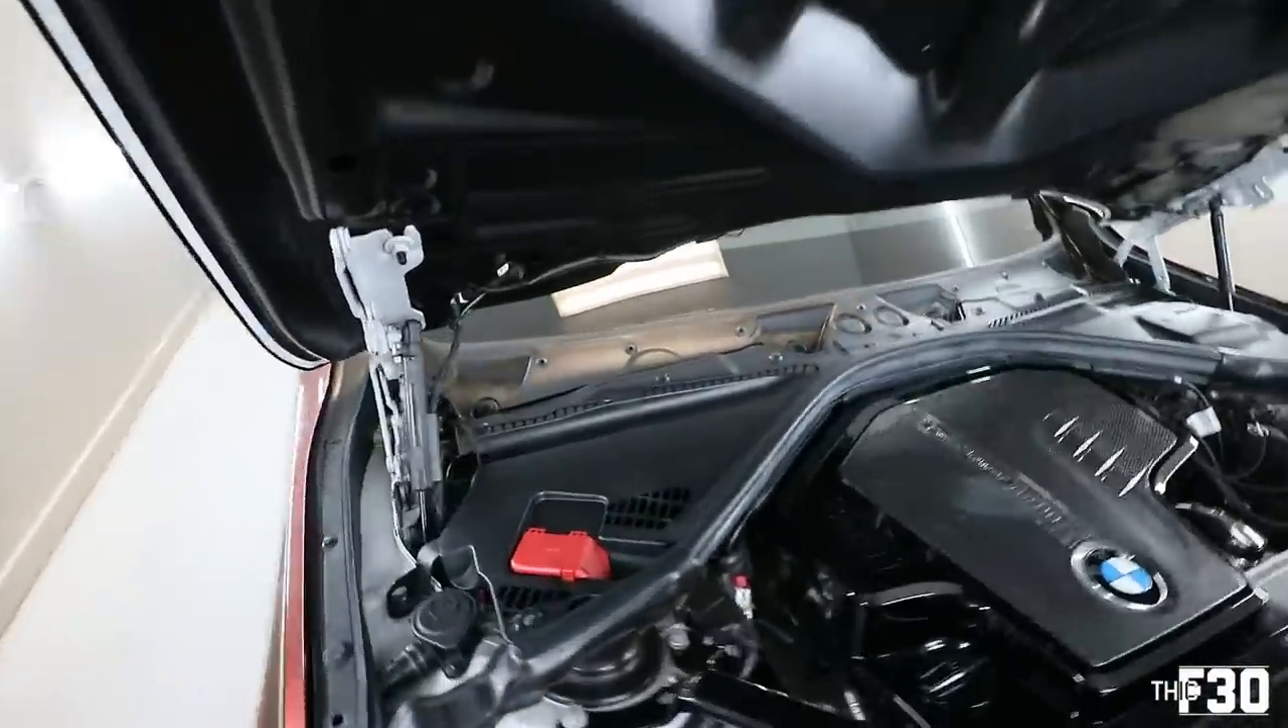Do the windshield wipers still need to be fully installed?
Yes.